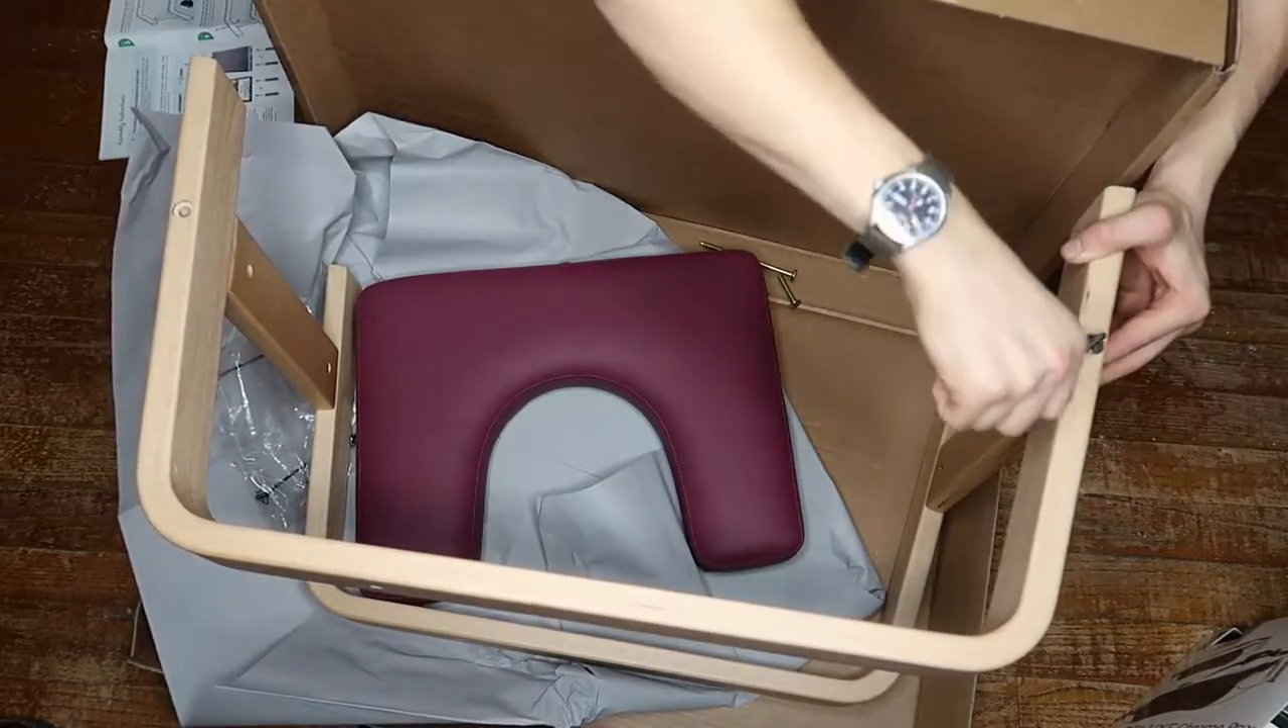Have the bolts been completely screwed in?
No.